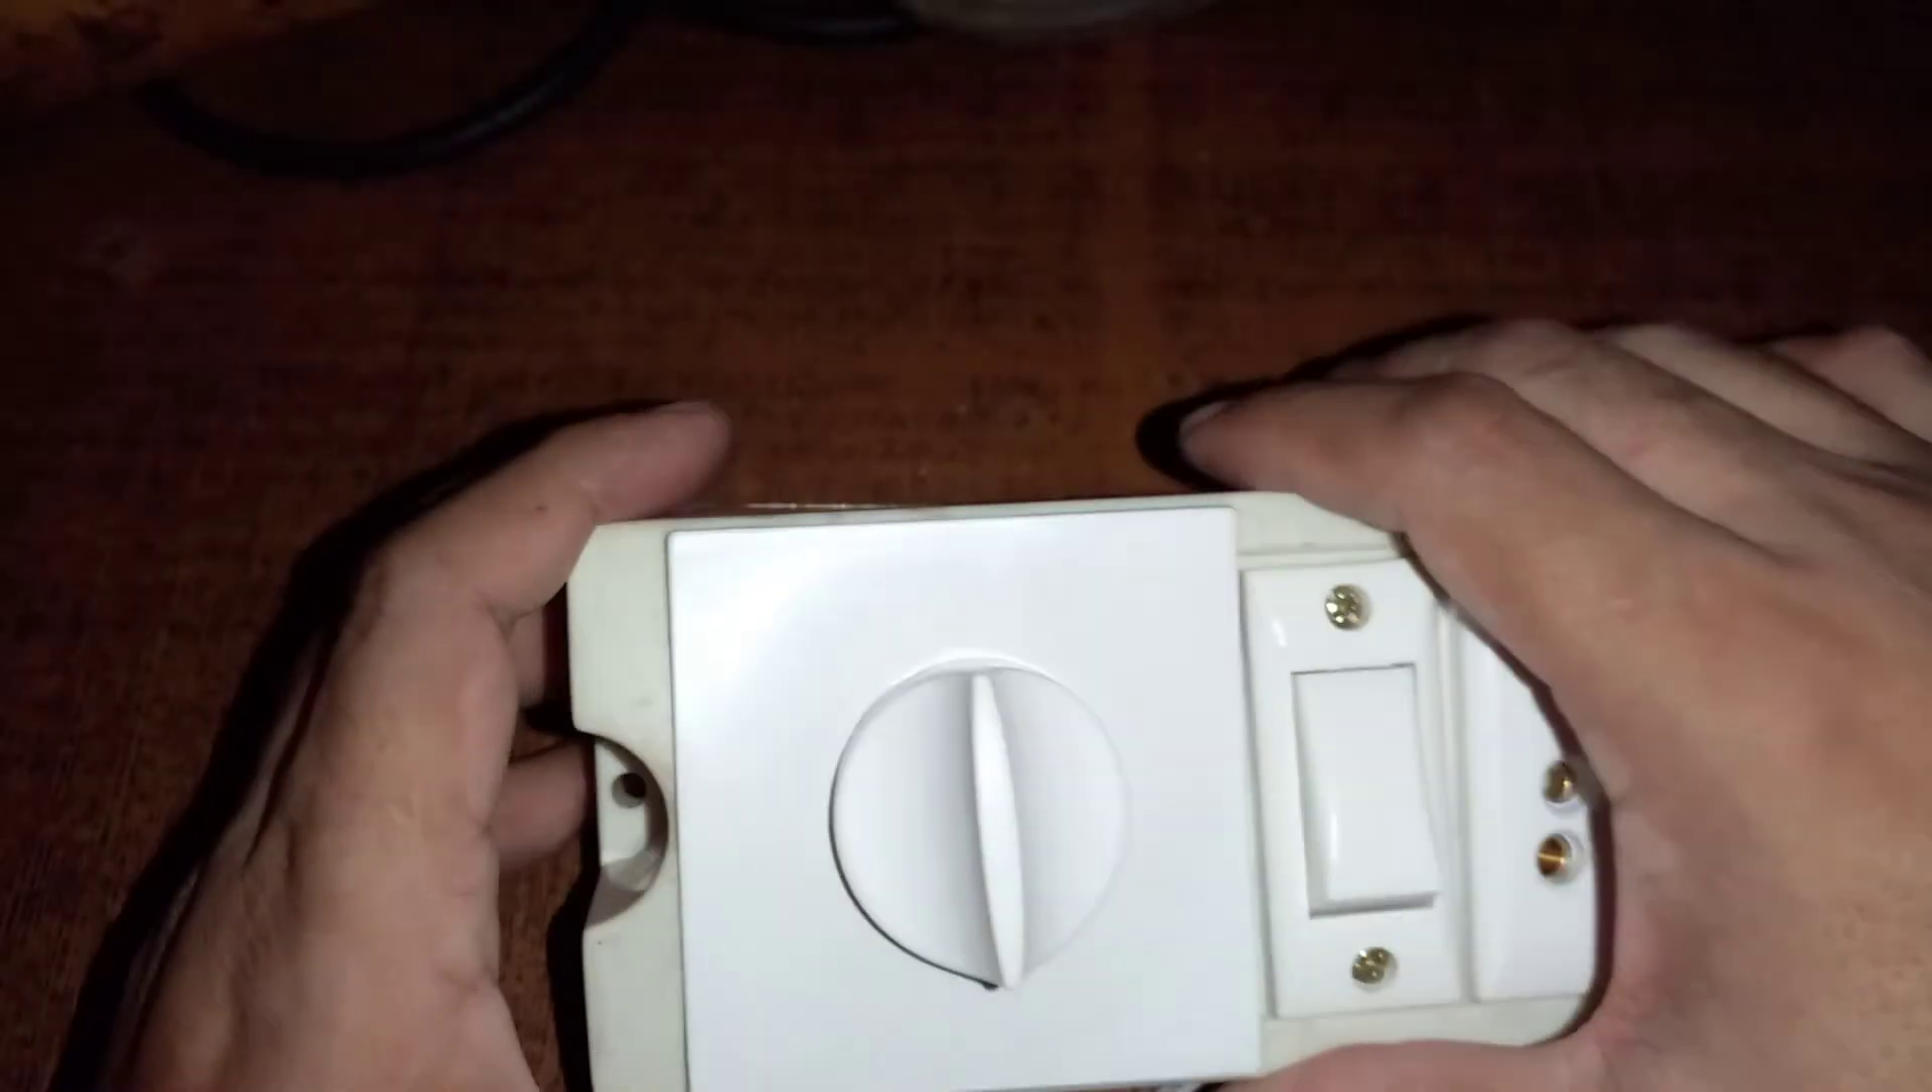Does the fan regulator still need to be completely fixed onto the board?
No.